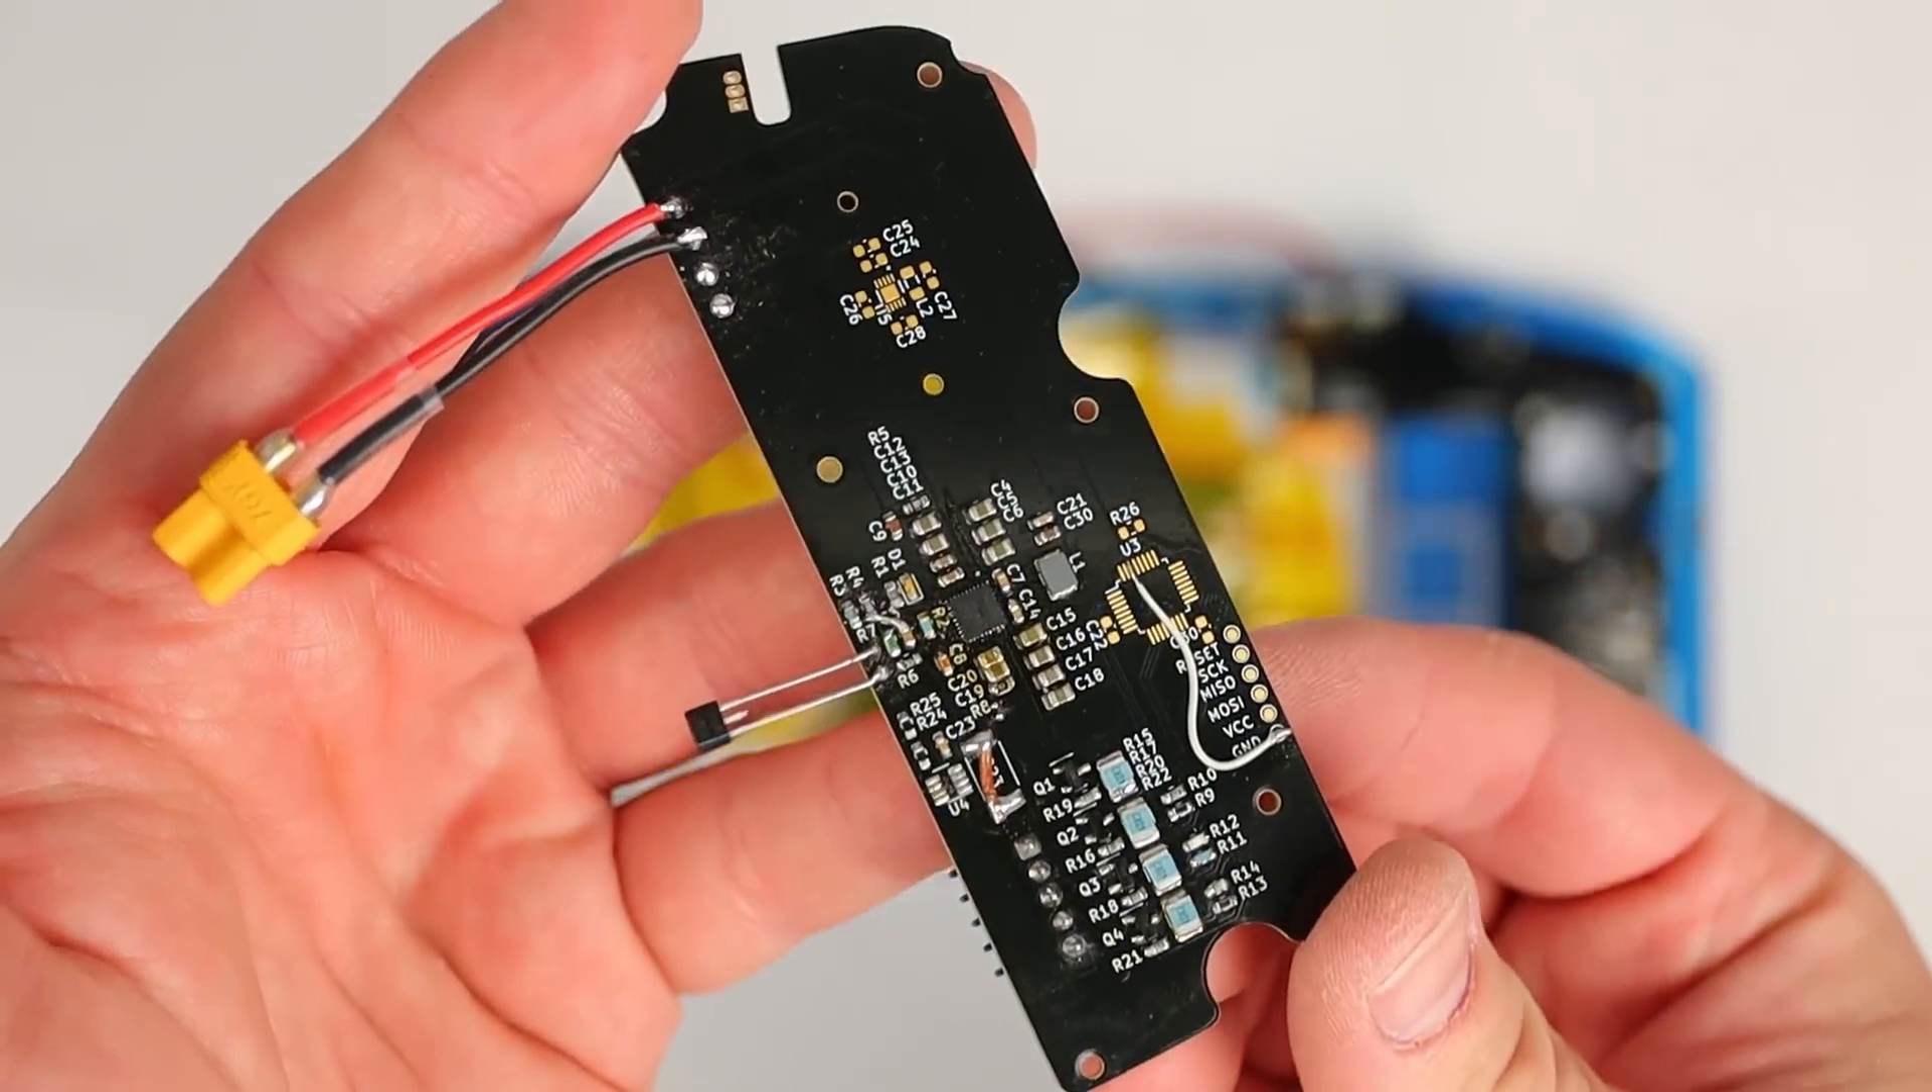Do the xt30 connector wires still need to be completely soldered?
No.